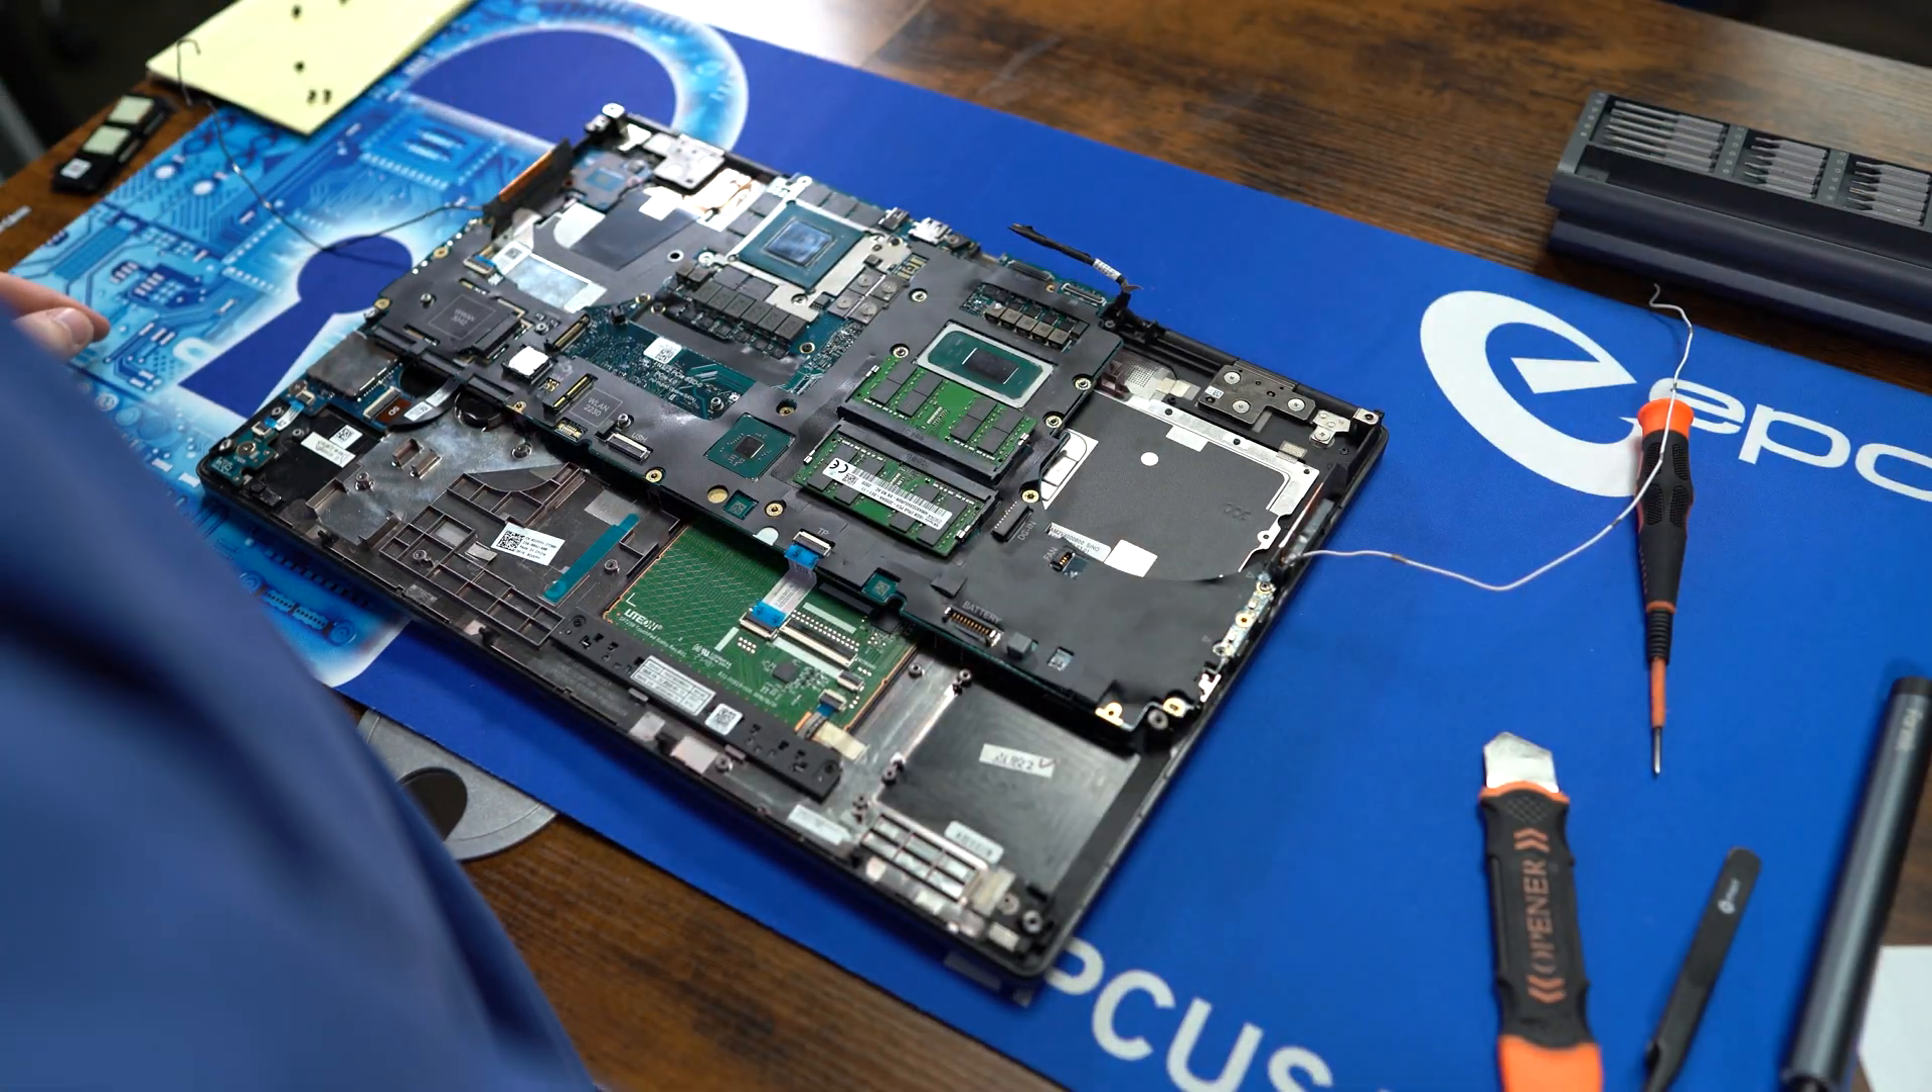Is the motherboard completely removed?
No.